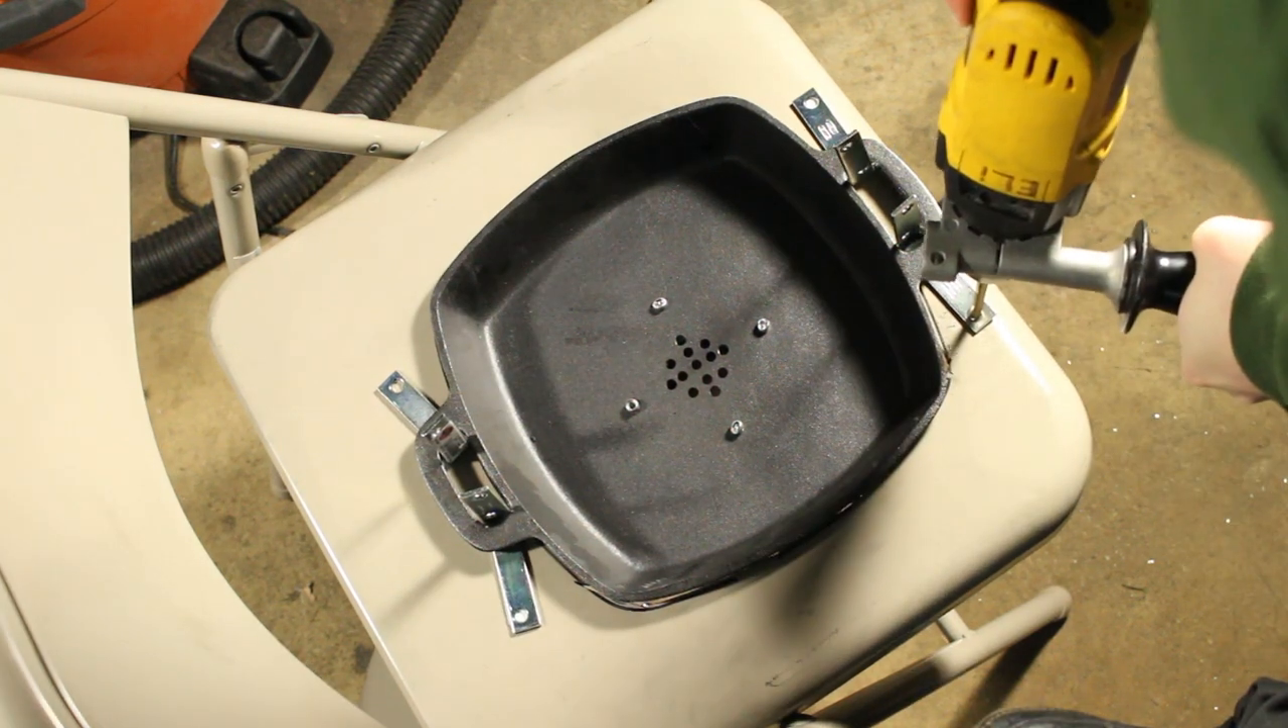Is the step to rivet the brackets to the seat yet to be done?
Yes.